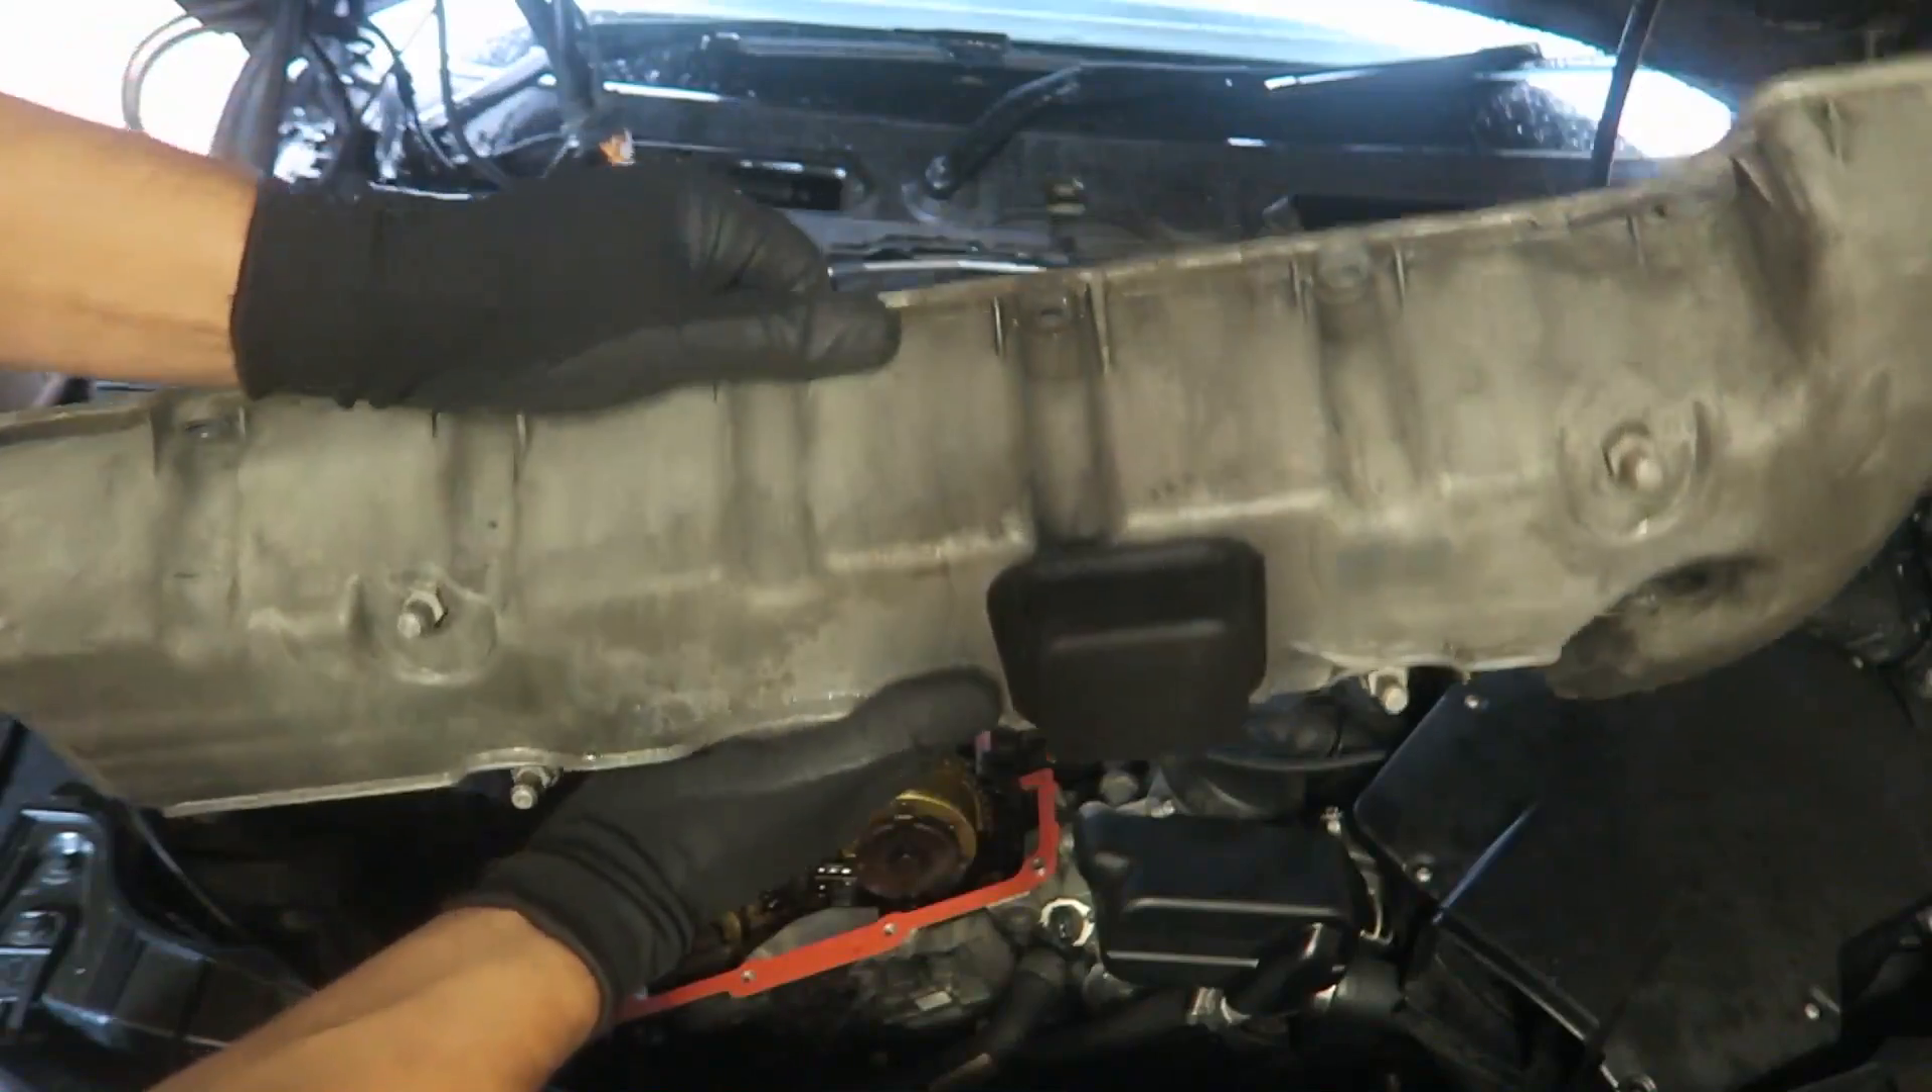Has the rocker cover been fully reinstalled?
No.